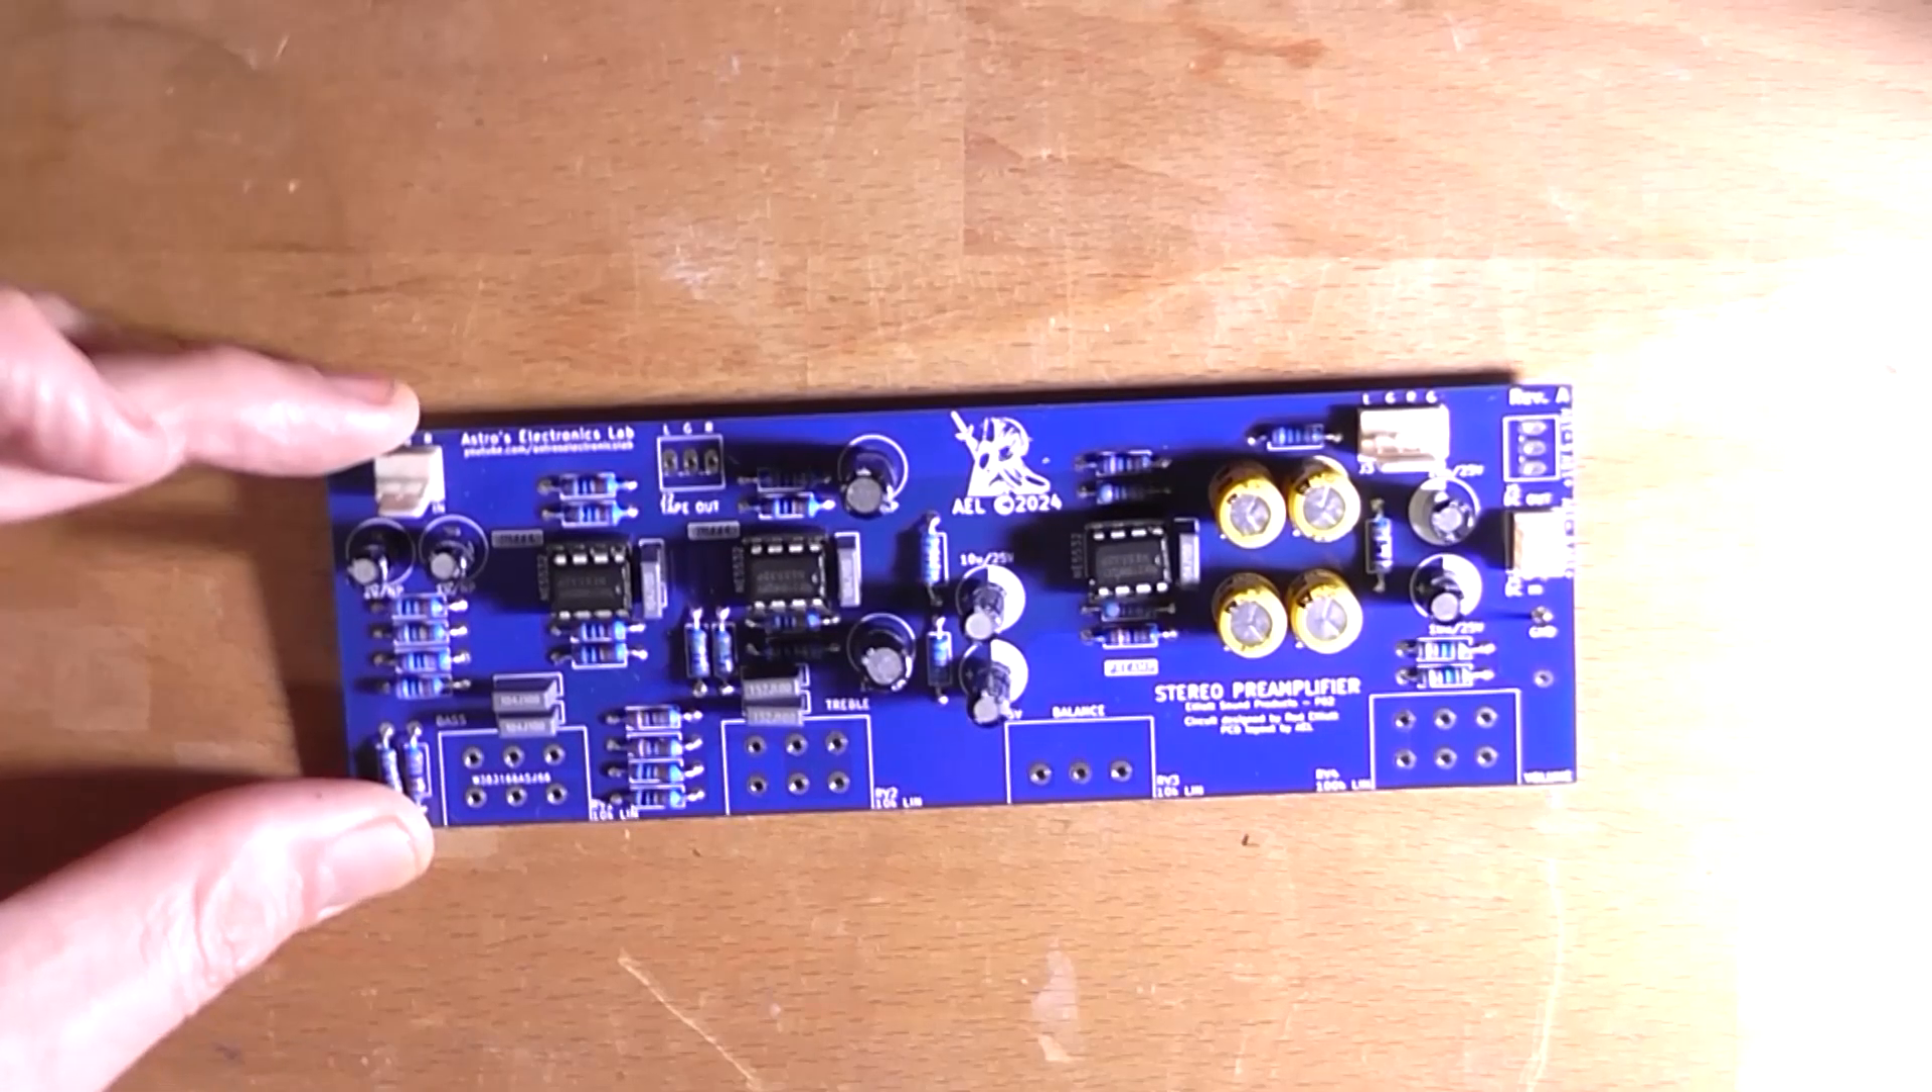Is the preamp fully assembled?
No.